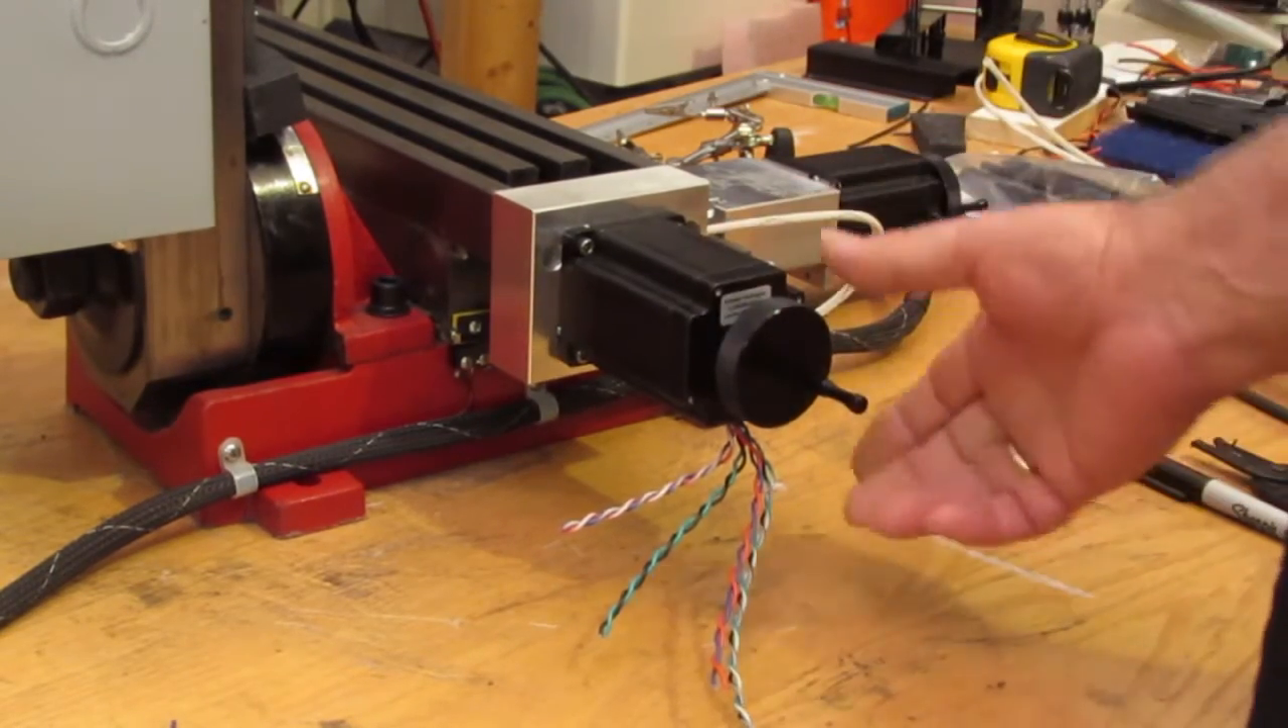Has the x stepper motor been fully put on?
Yes.